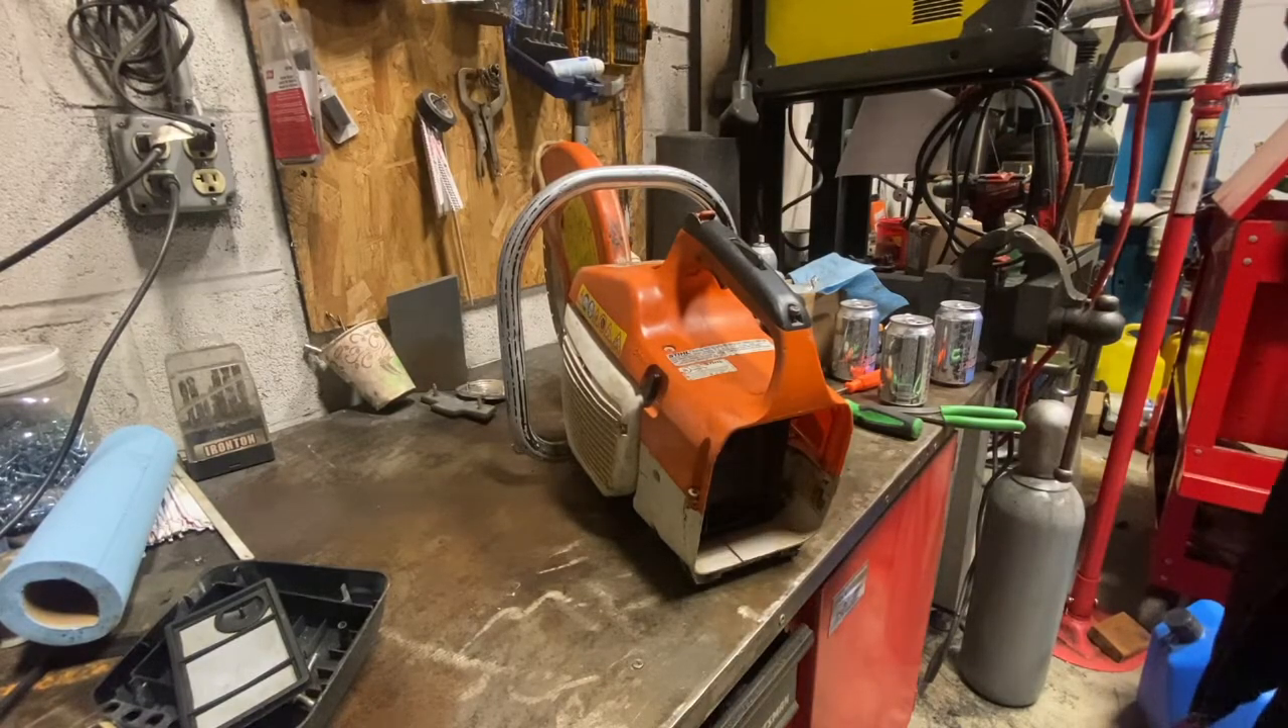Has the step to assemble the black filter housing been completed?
No.